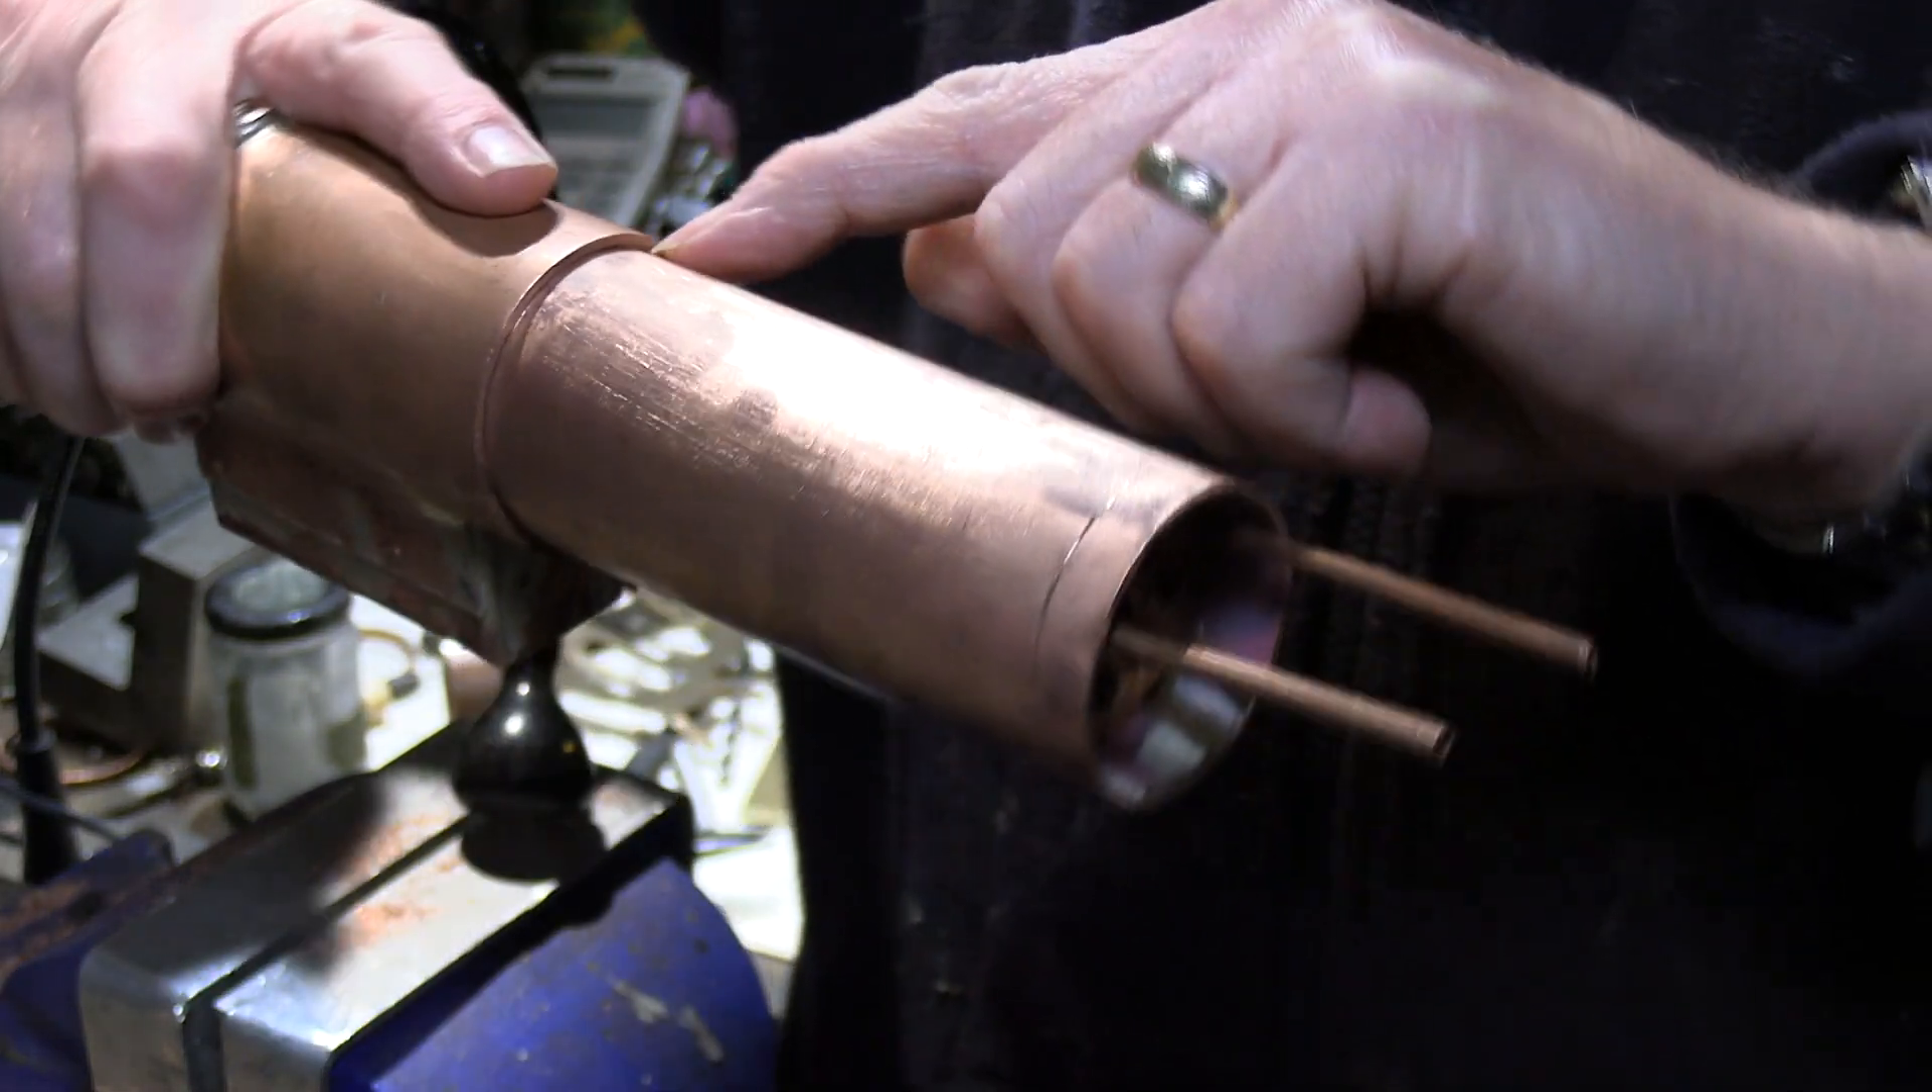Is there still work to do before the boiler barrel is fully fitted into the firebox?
No.